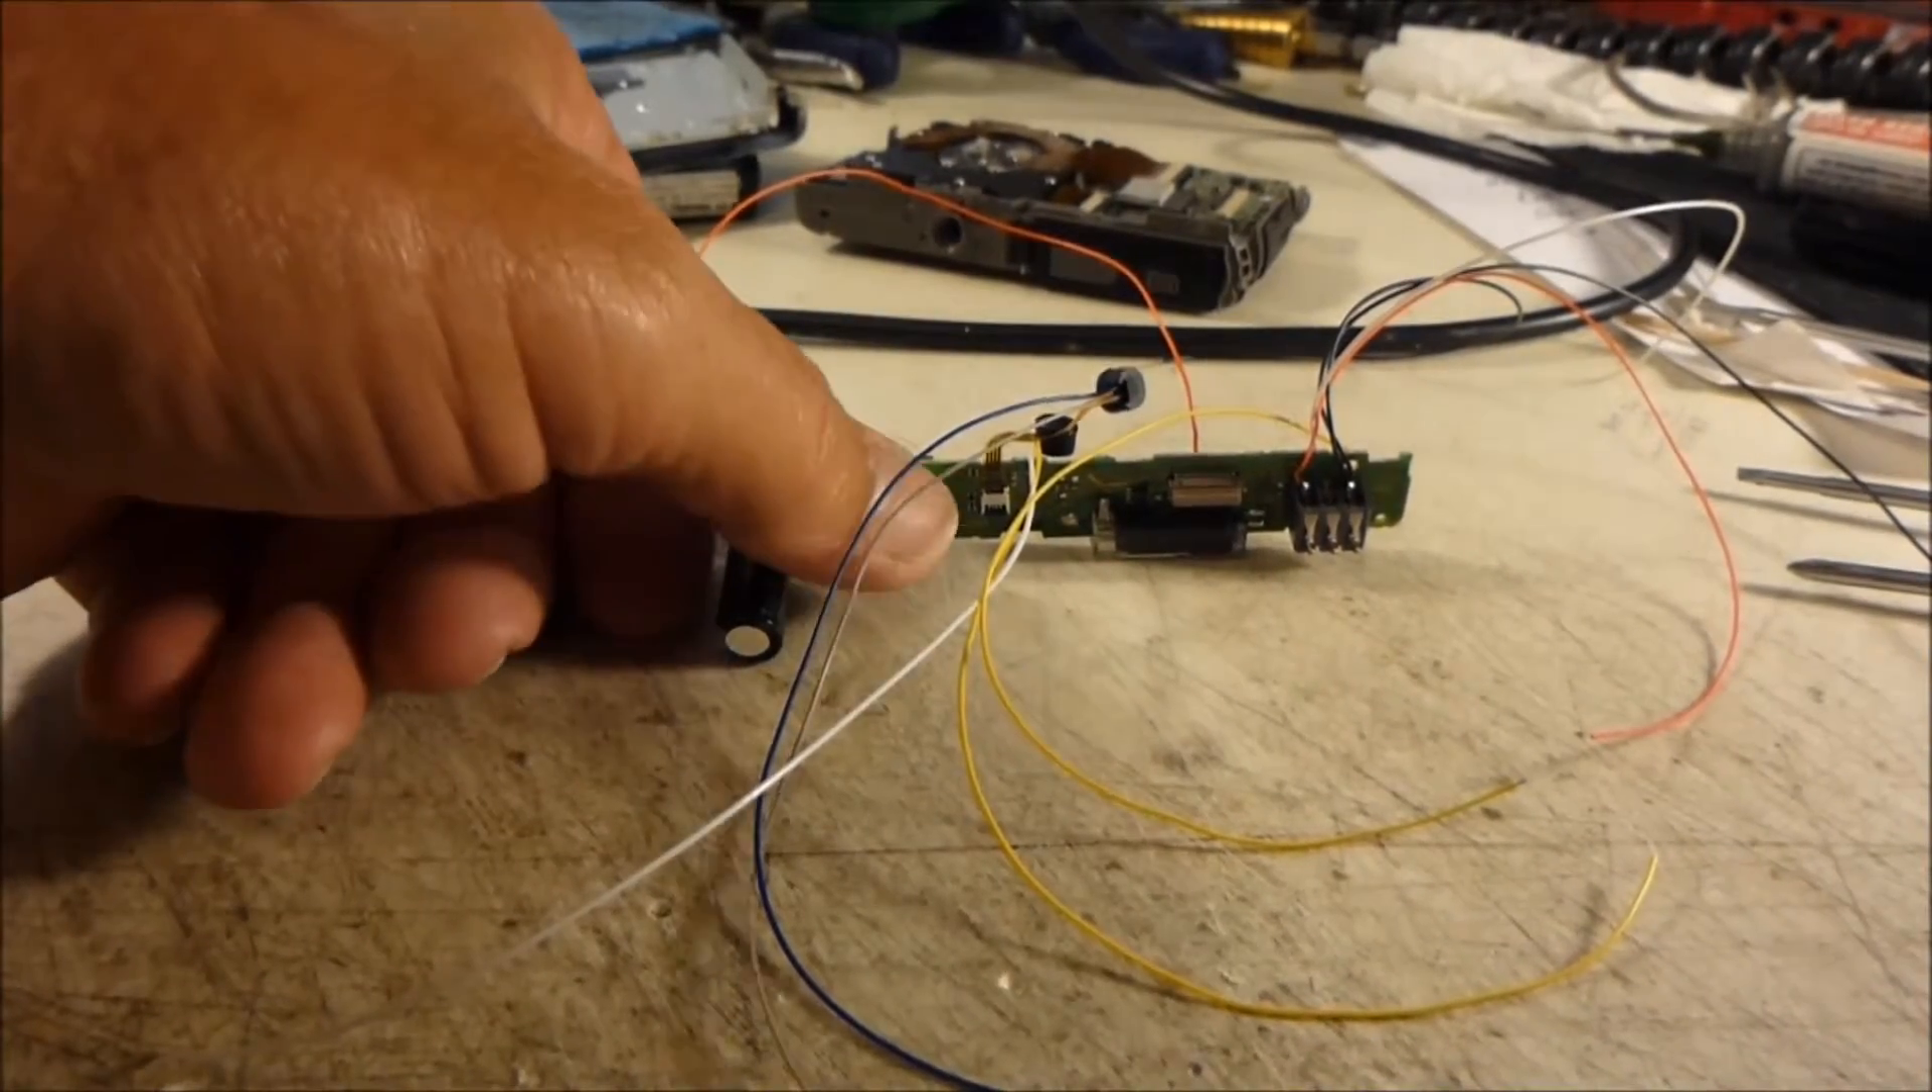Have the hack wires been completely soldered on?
Yes.